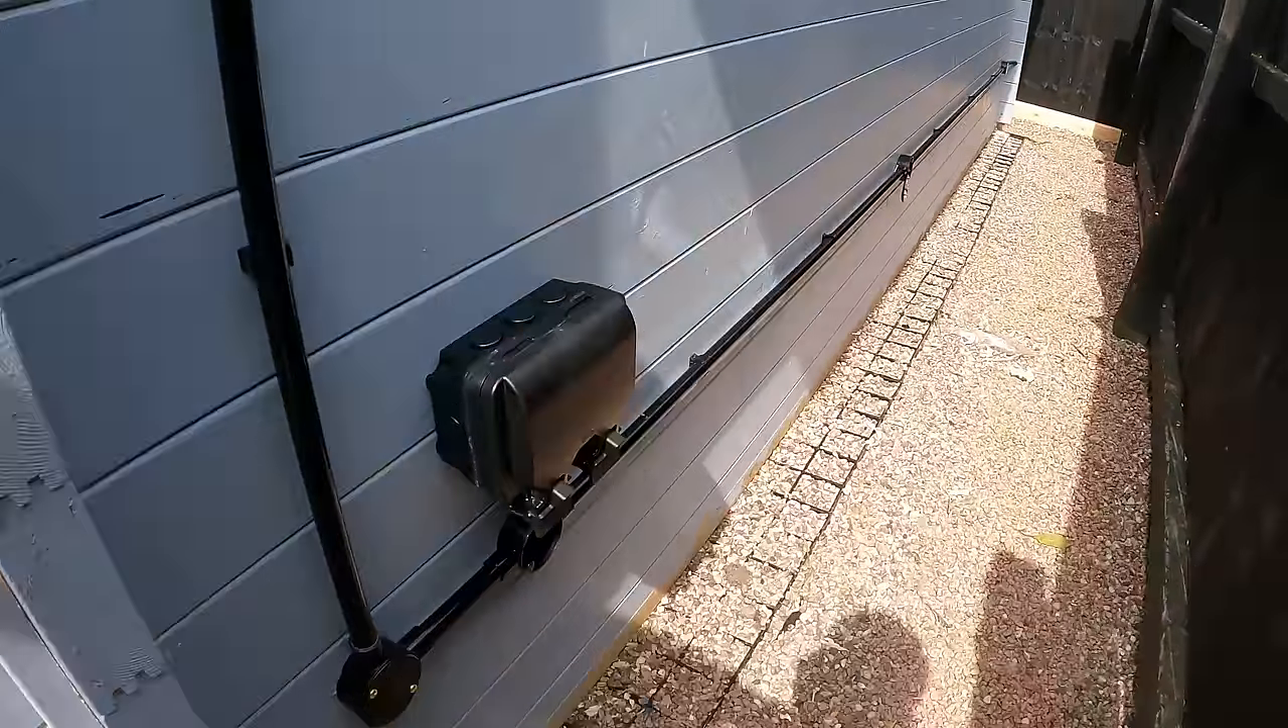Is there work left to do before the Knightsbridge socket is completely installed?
No.